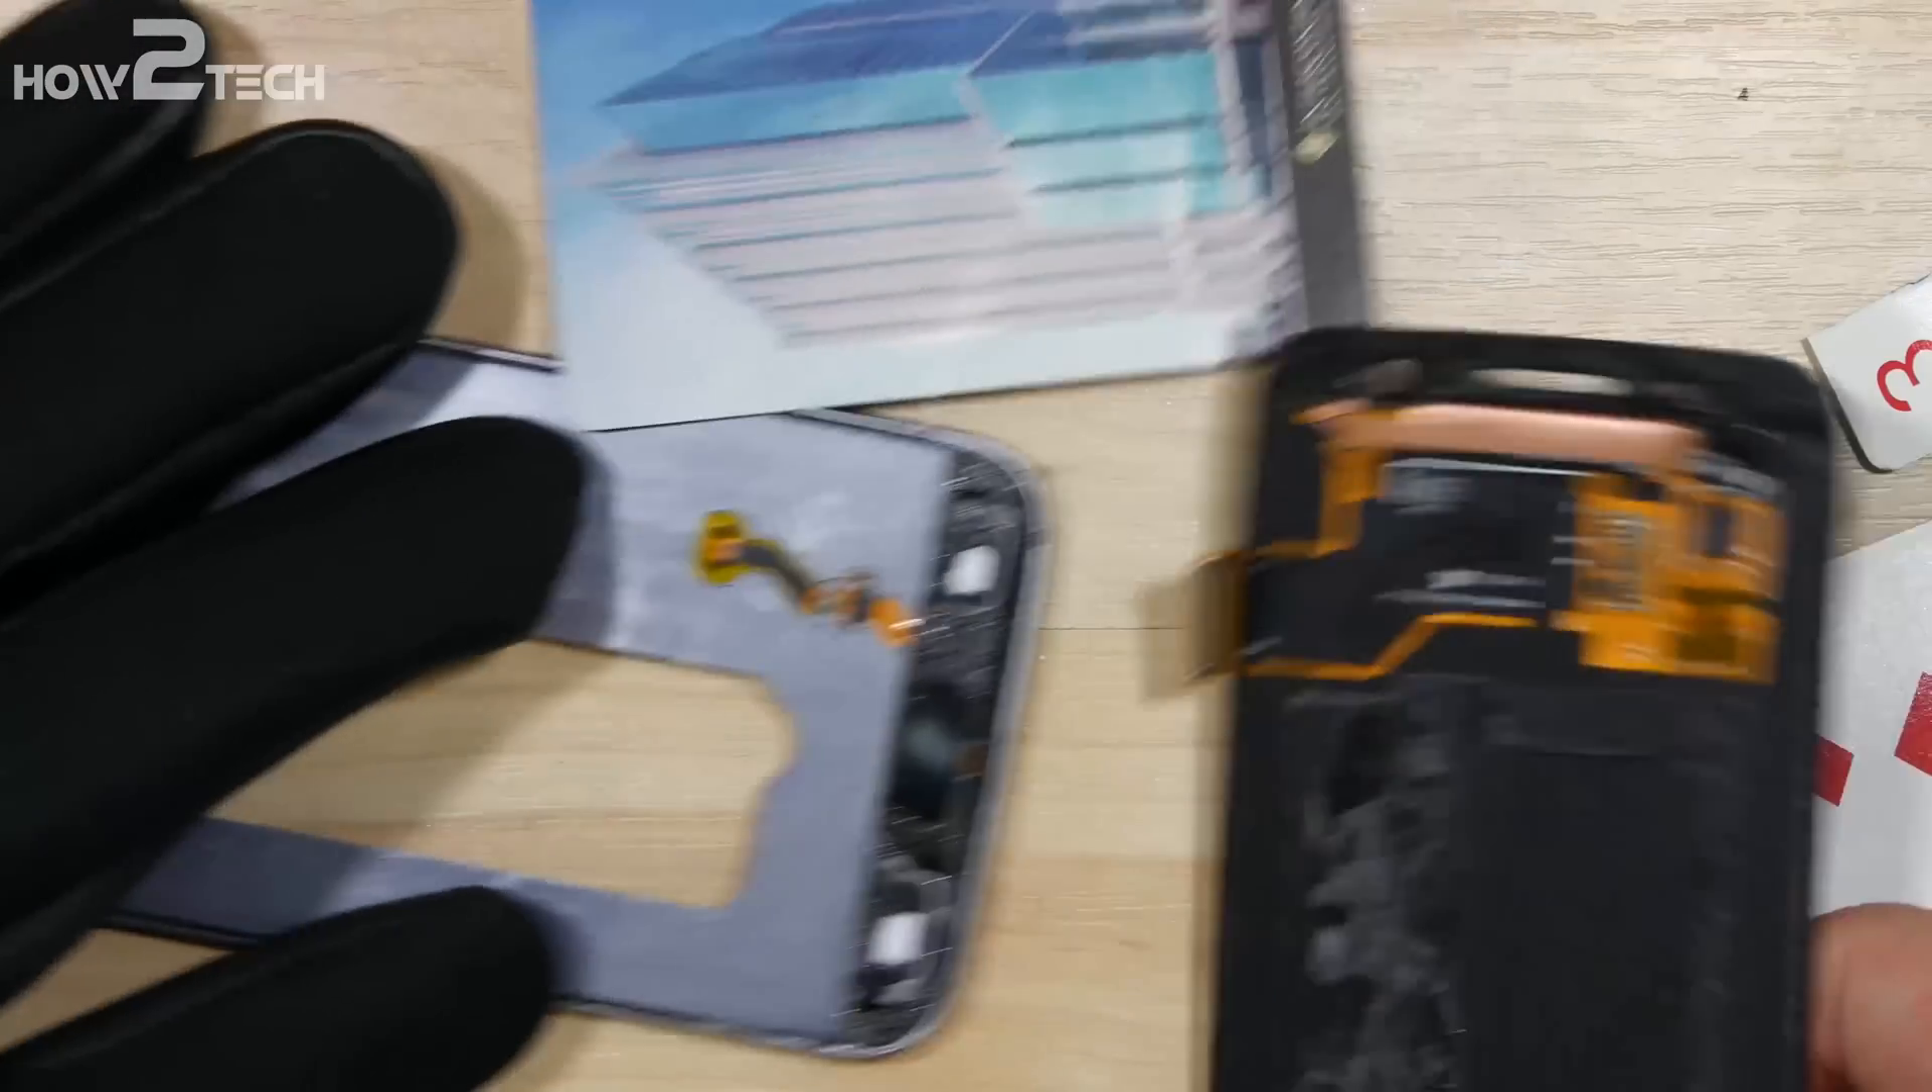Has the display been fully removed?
Yes.